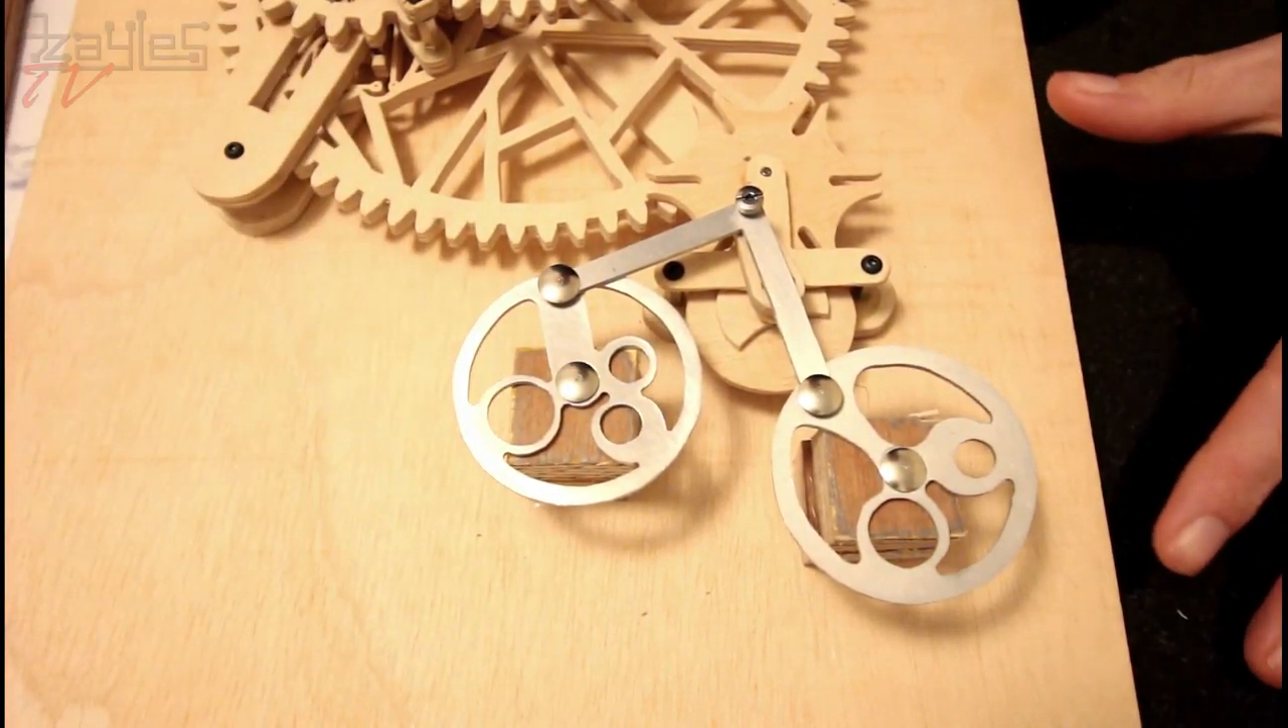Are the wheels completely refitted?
Yes.